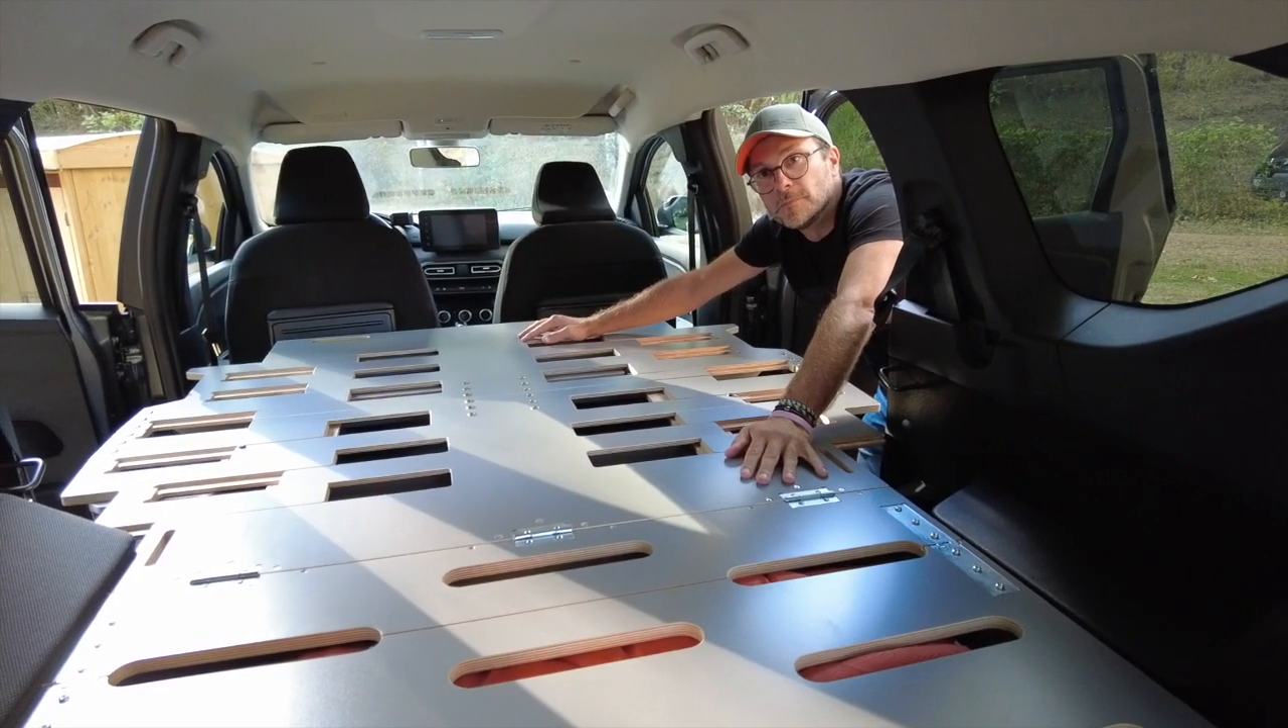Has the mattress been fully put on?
No.